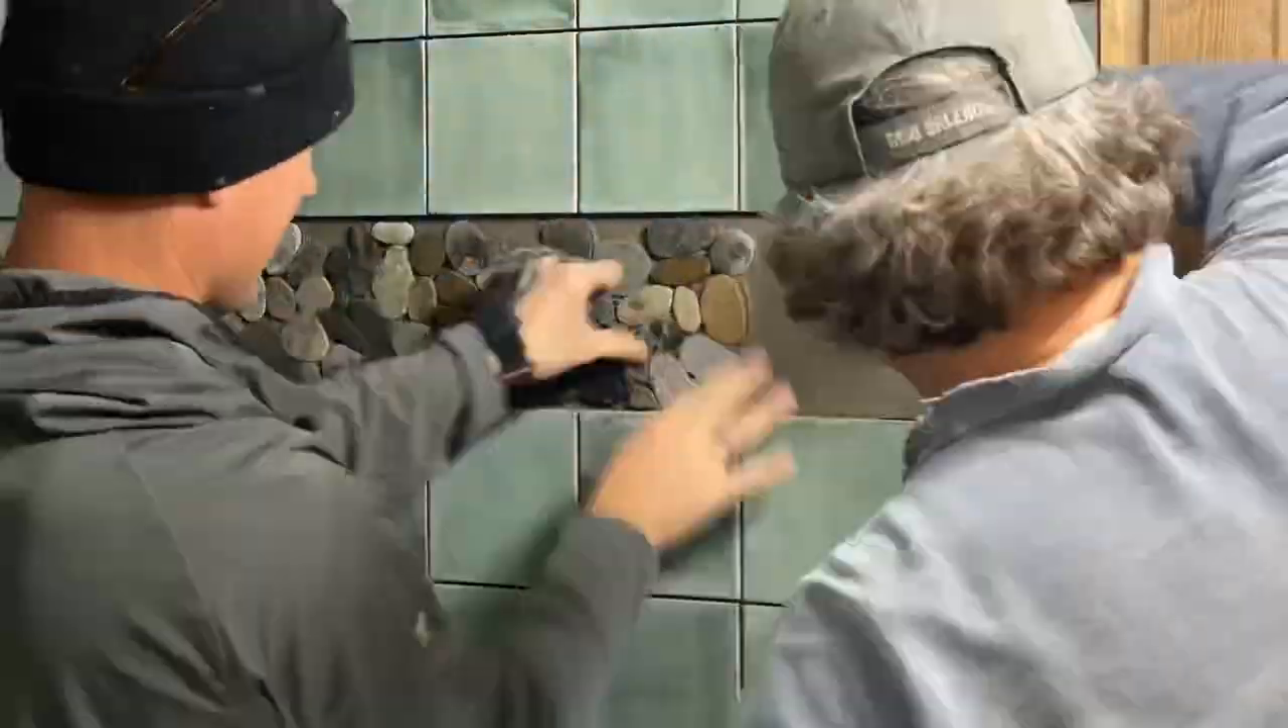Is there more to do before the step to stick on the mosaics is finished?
Yes.